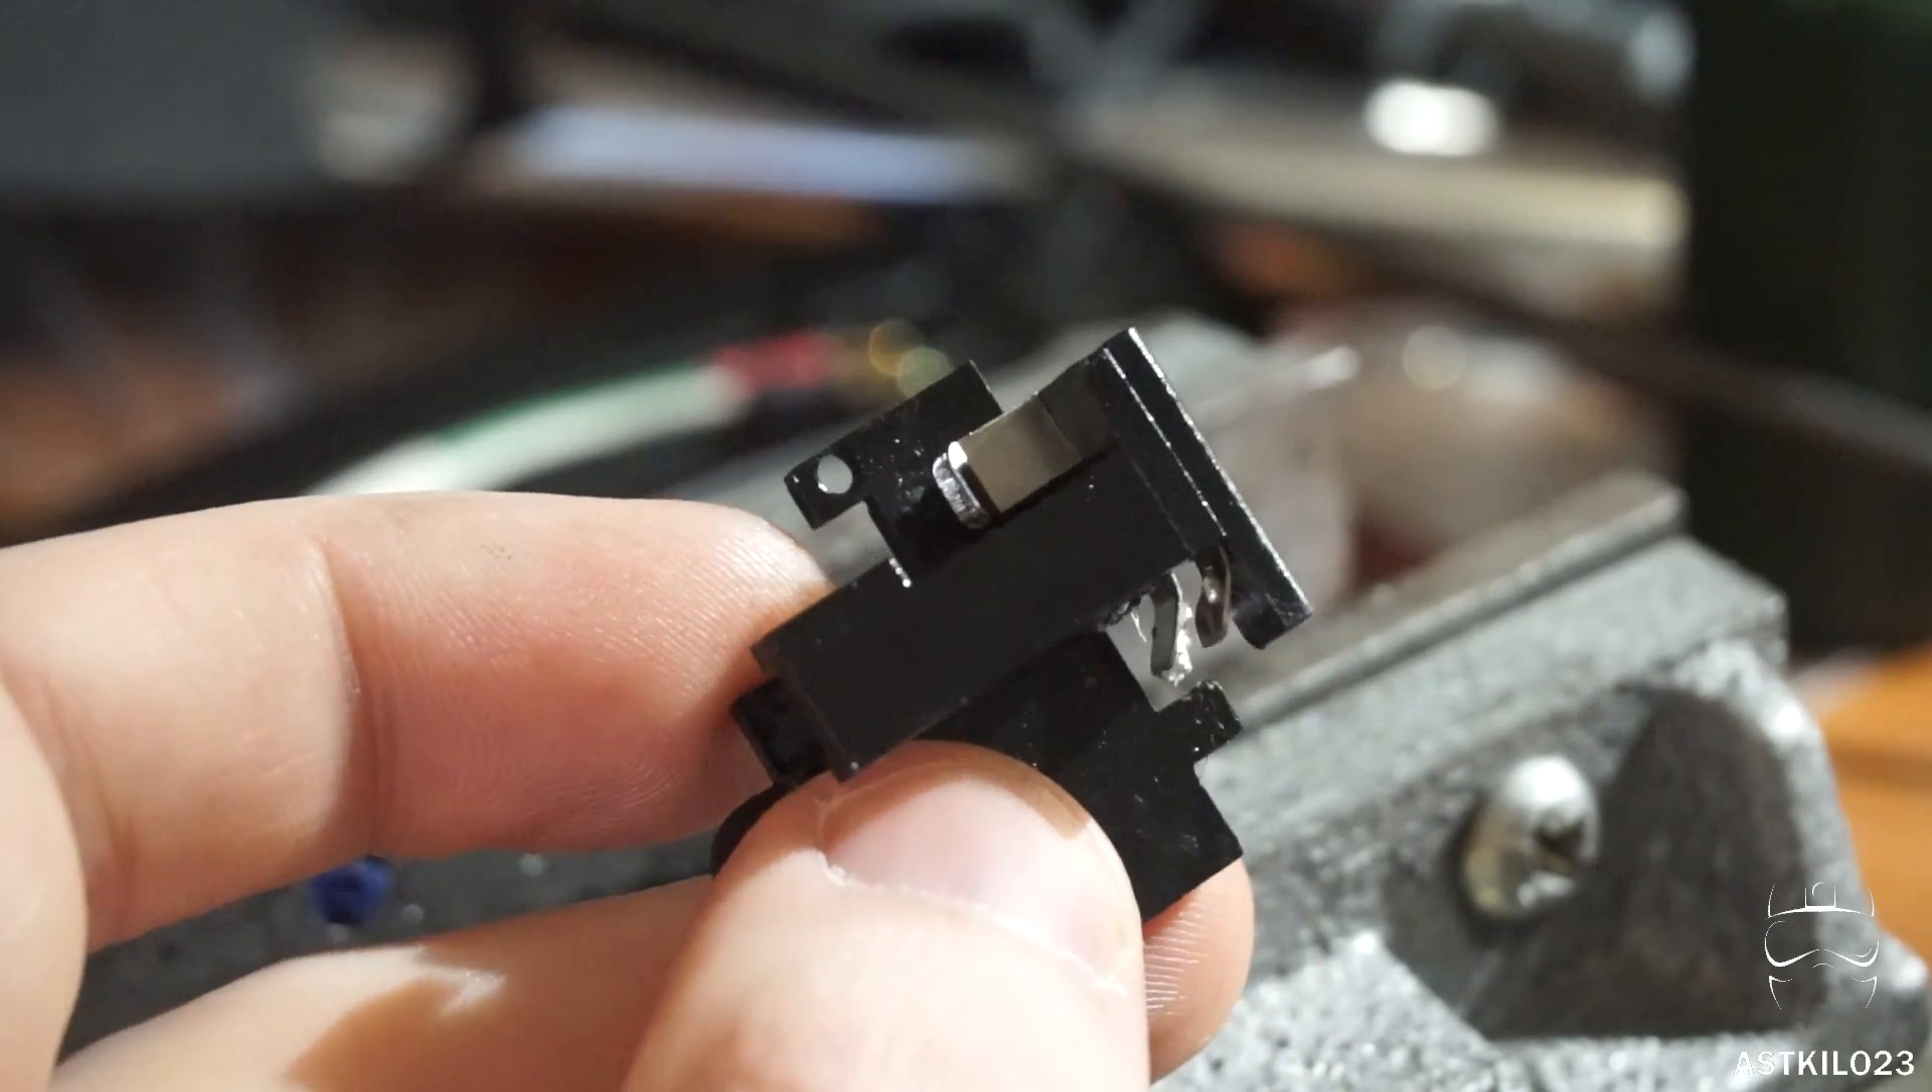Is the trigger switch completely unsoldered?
Yes.